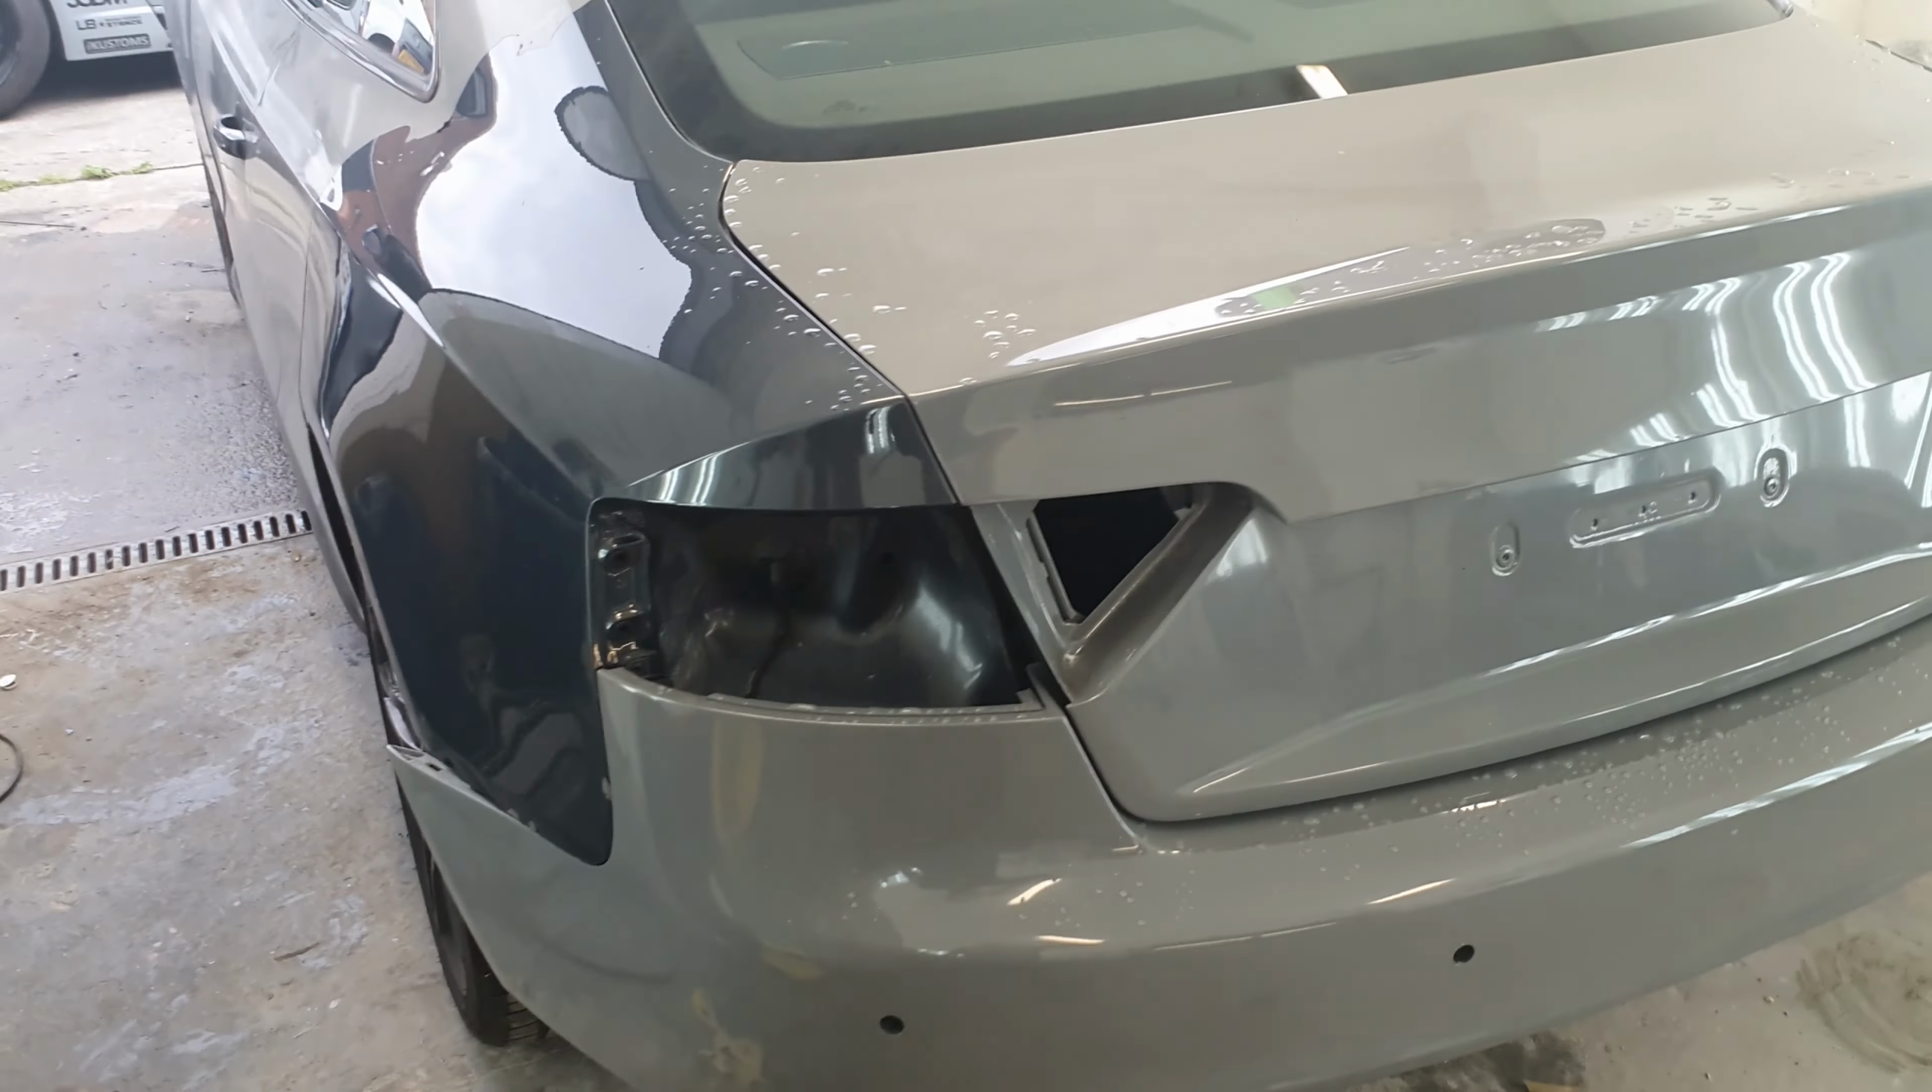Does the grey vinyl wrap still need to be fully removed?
Yes.